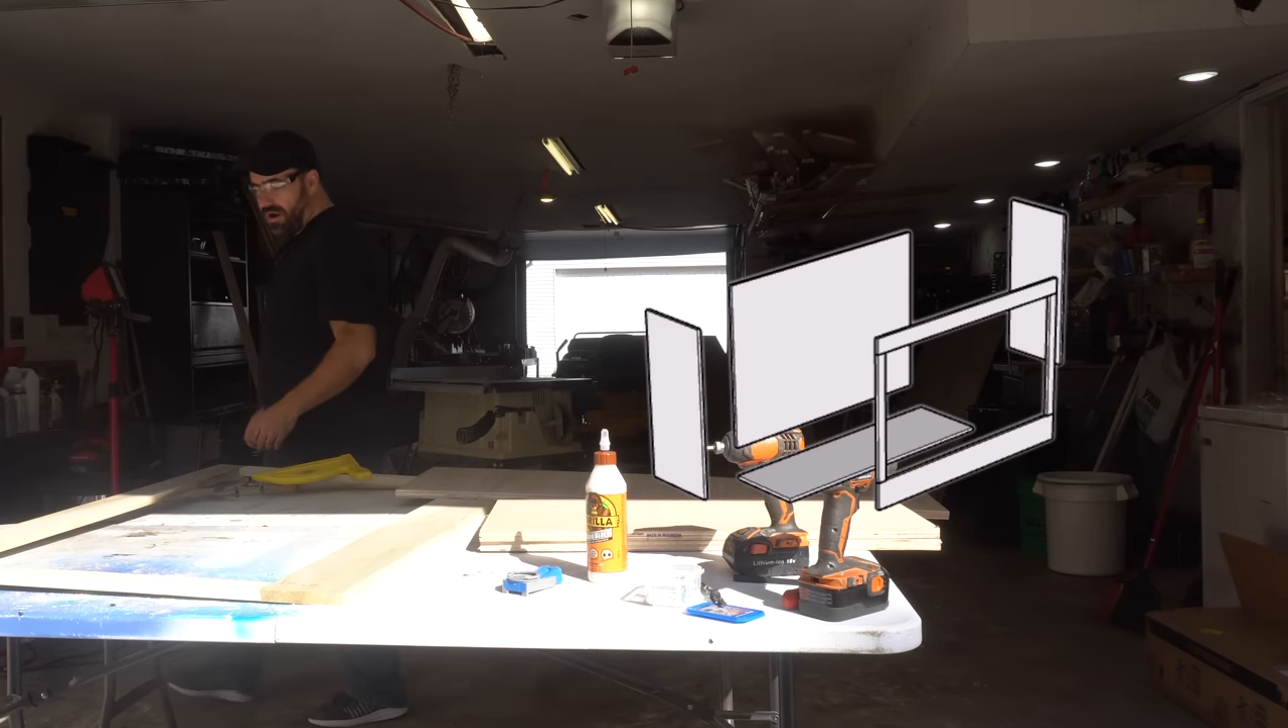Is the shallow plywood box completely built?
No.